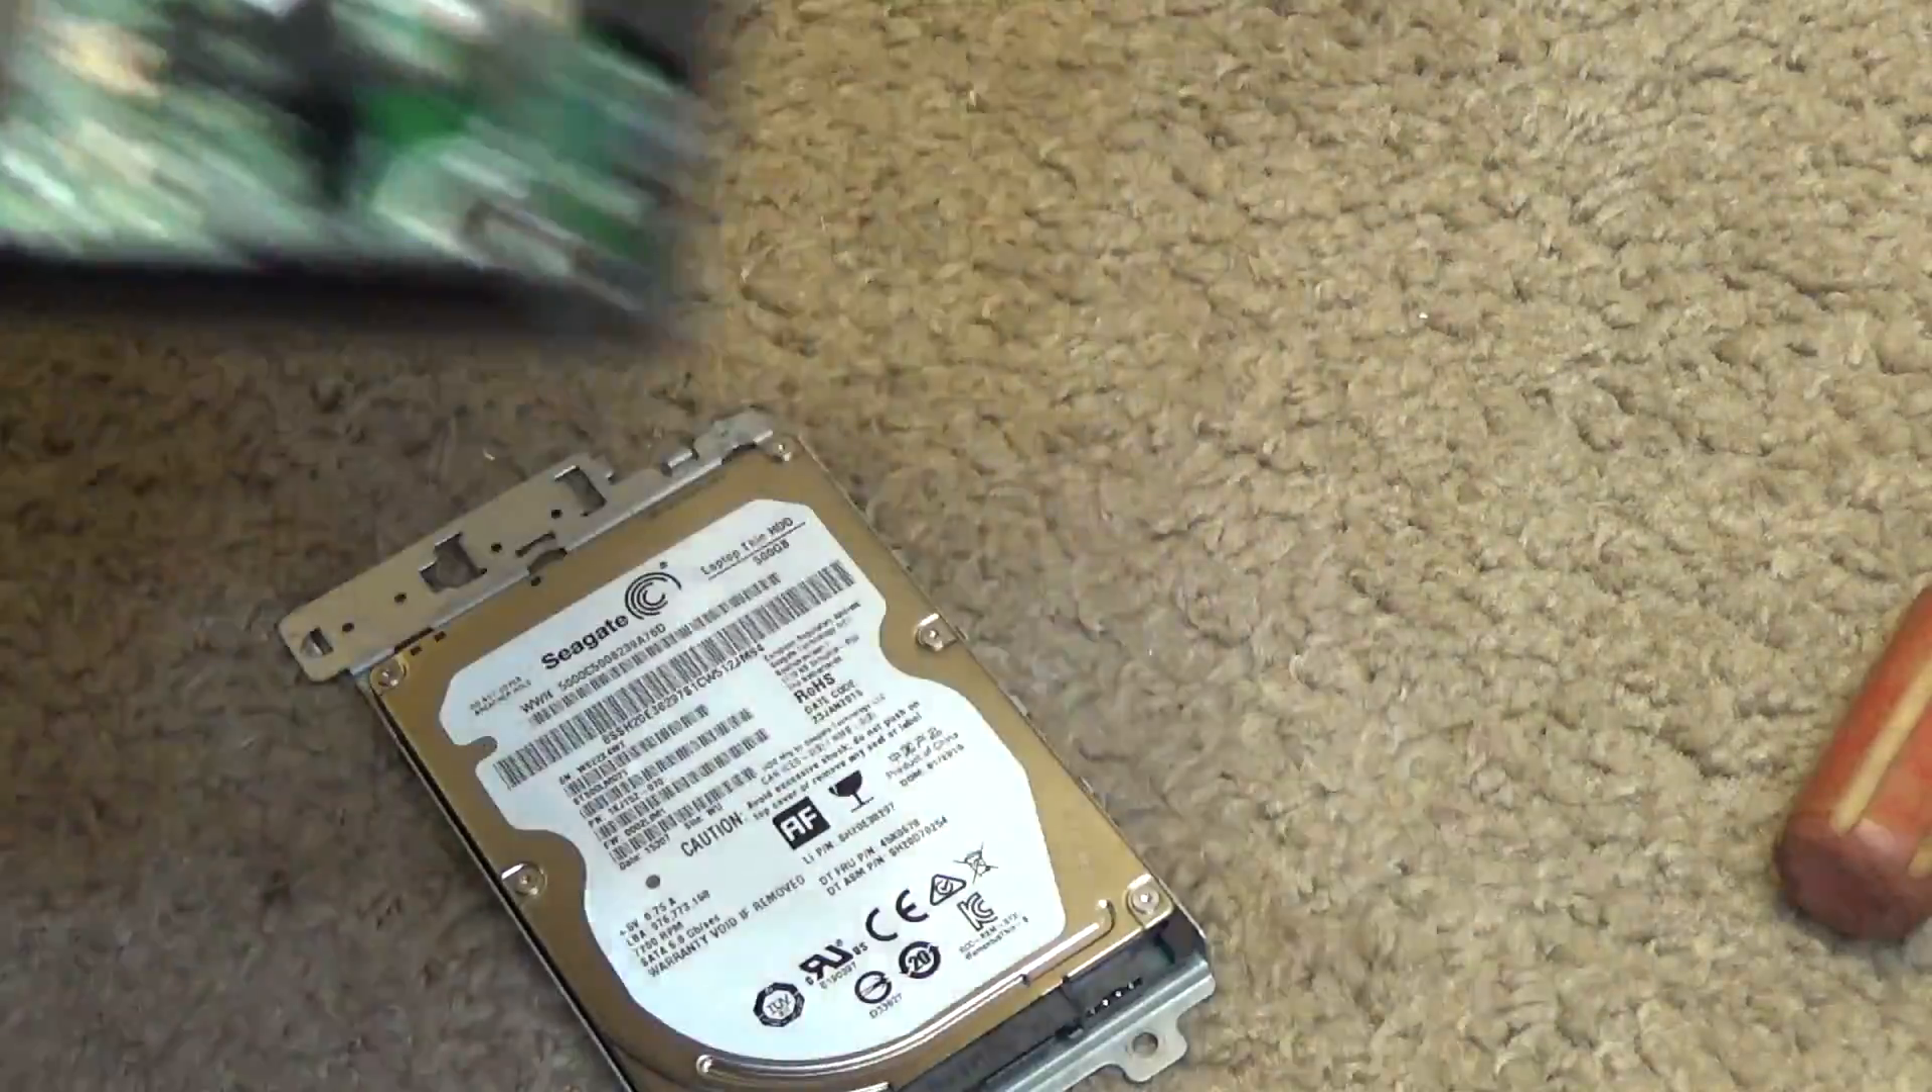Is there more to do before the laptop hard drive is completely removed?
No.